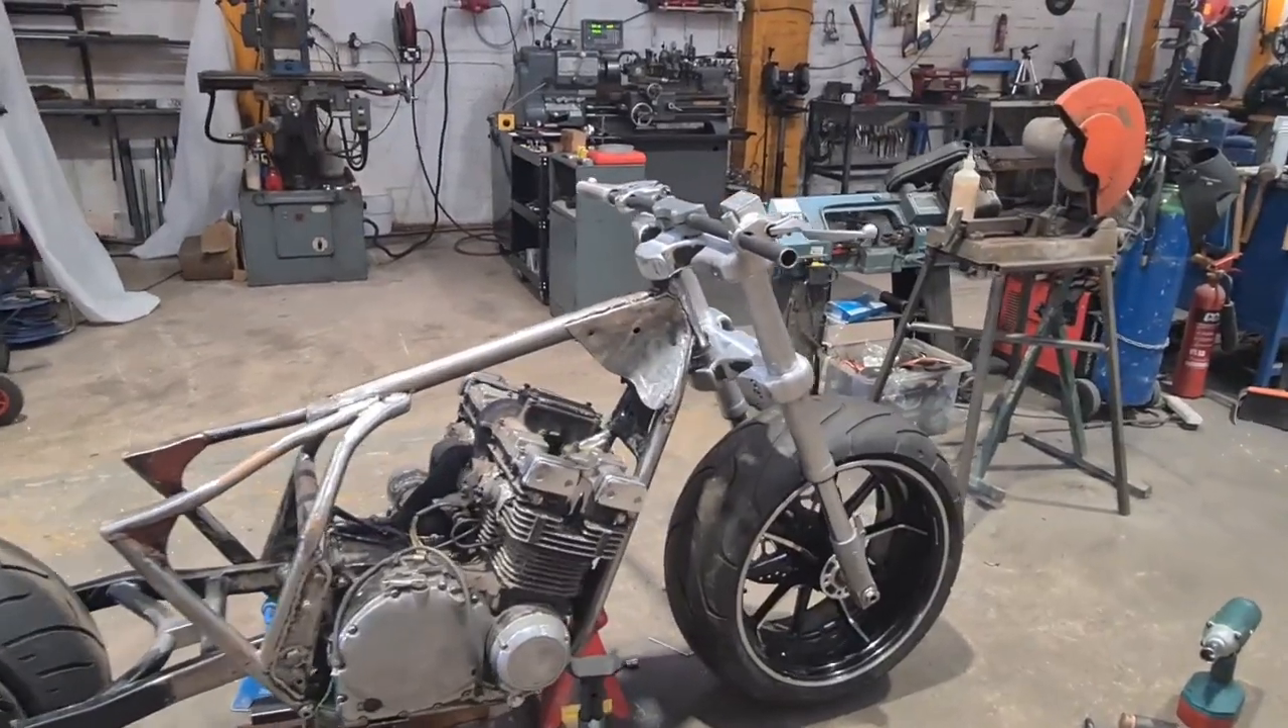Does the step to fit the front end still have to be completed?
No.